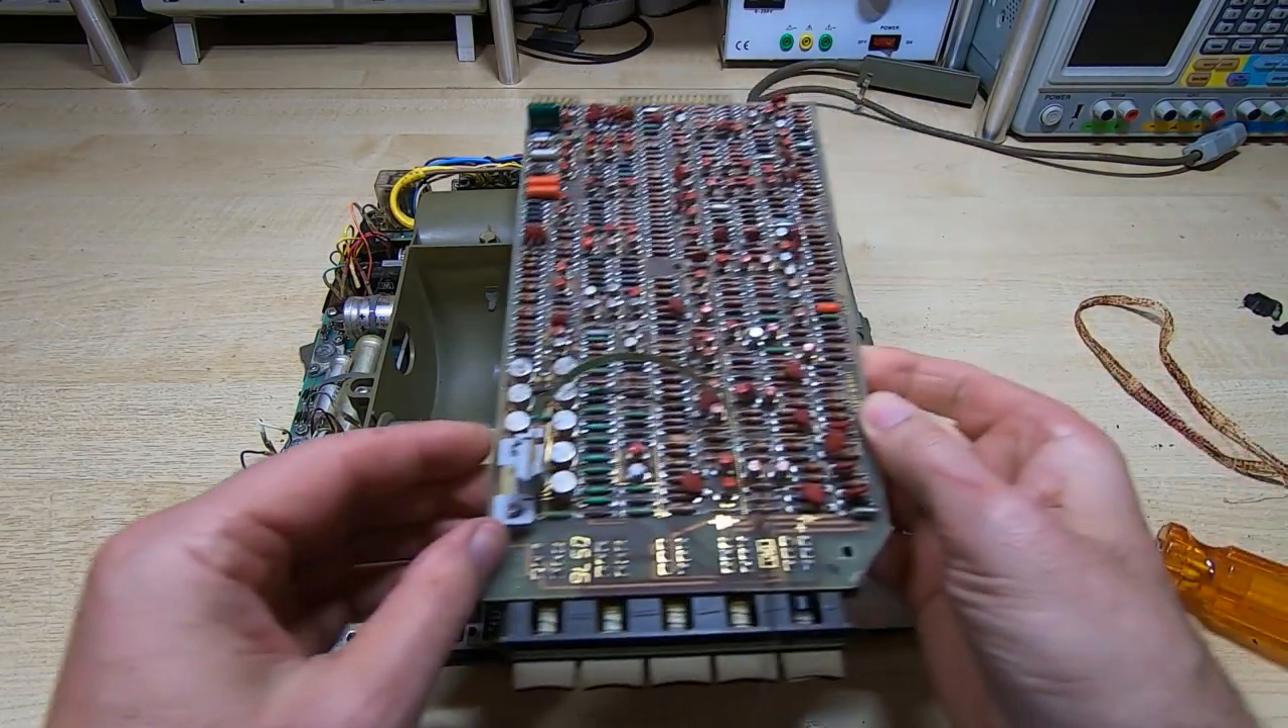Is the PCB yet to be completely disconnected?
No.